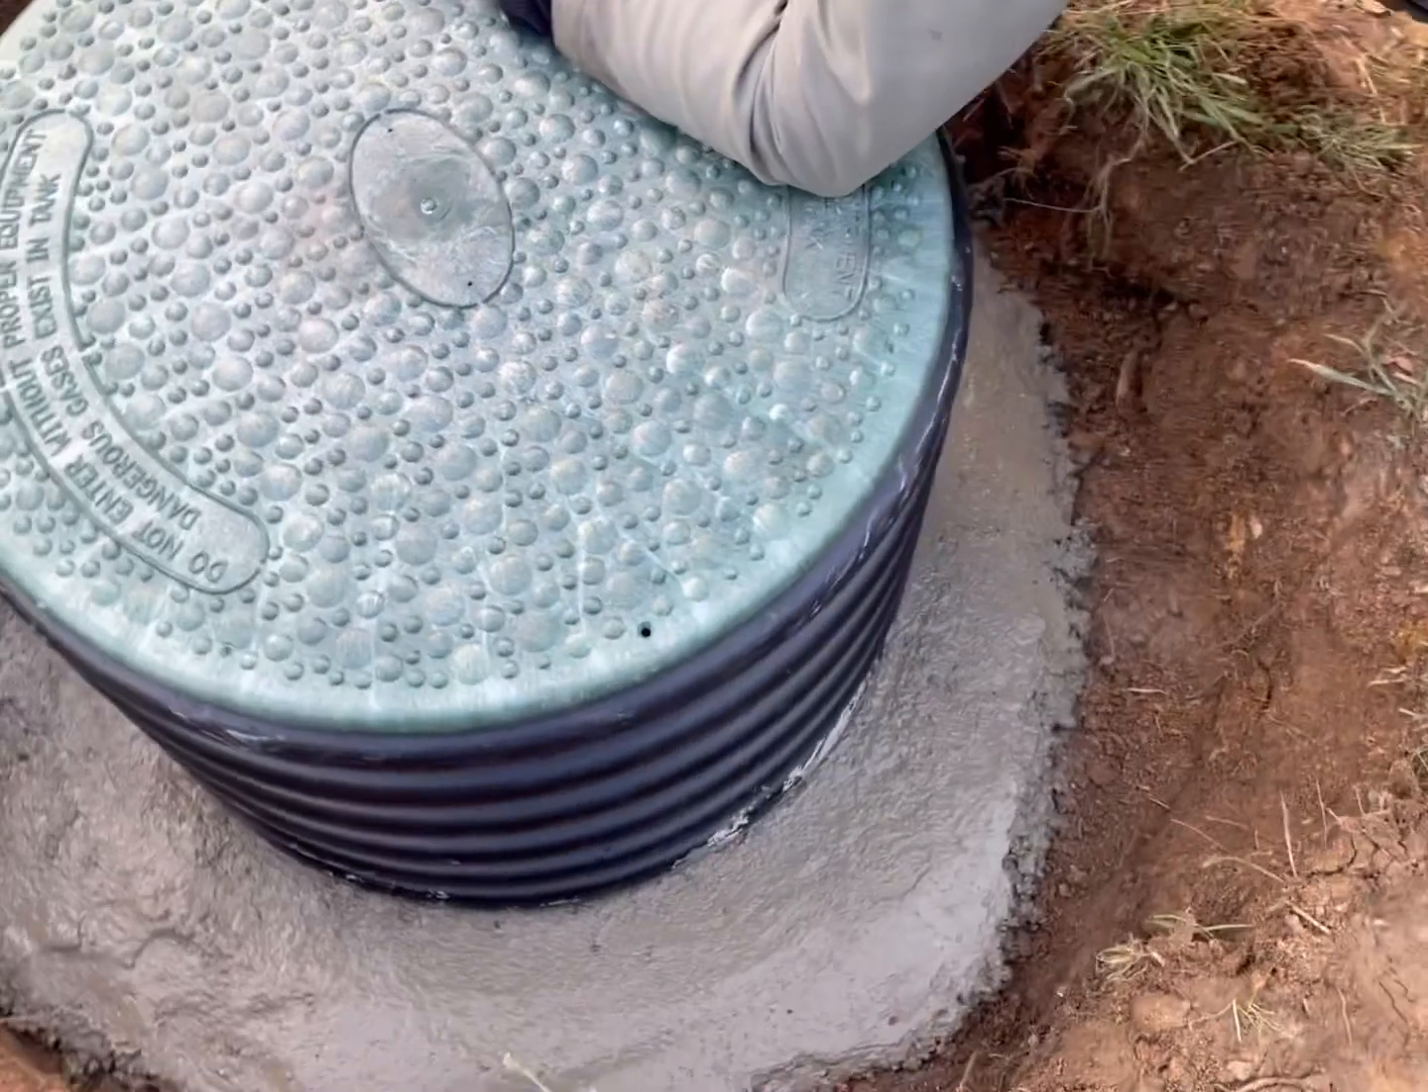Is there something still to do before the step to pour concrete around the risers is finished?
No.